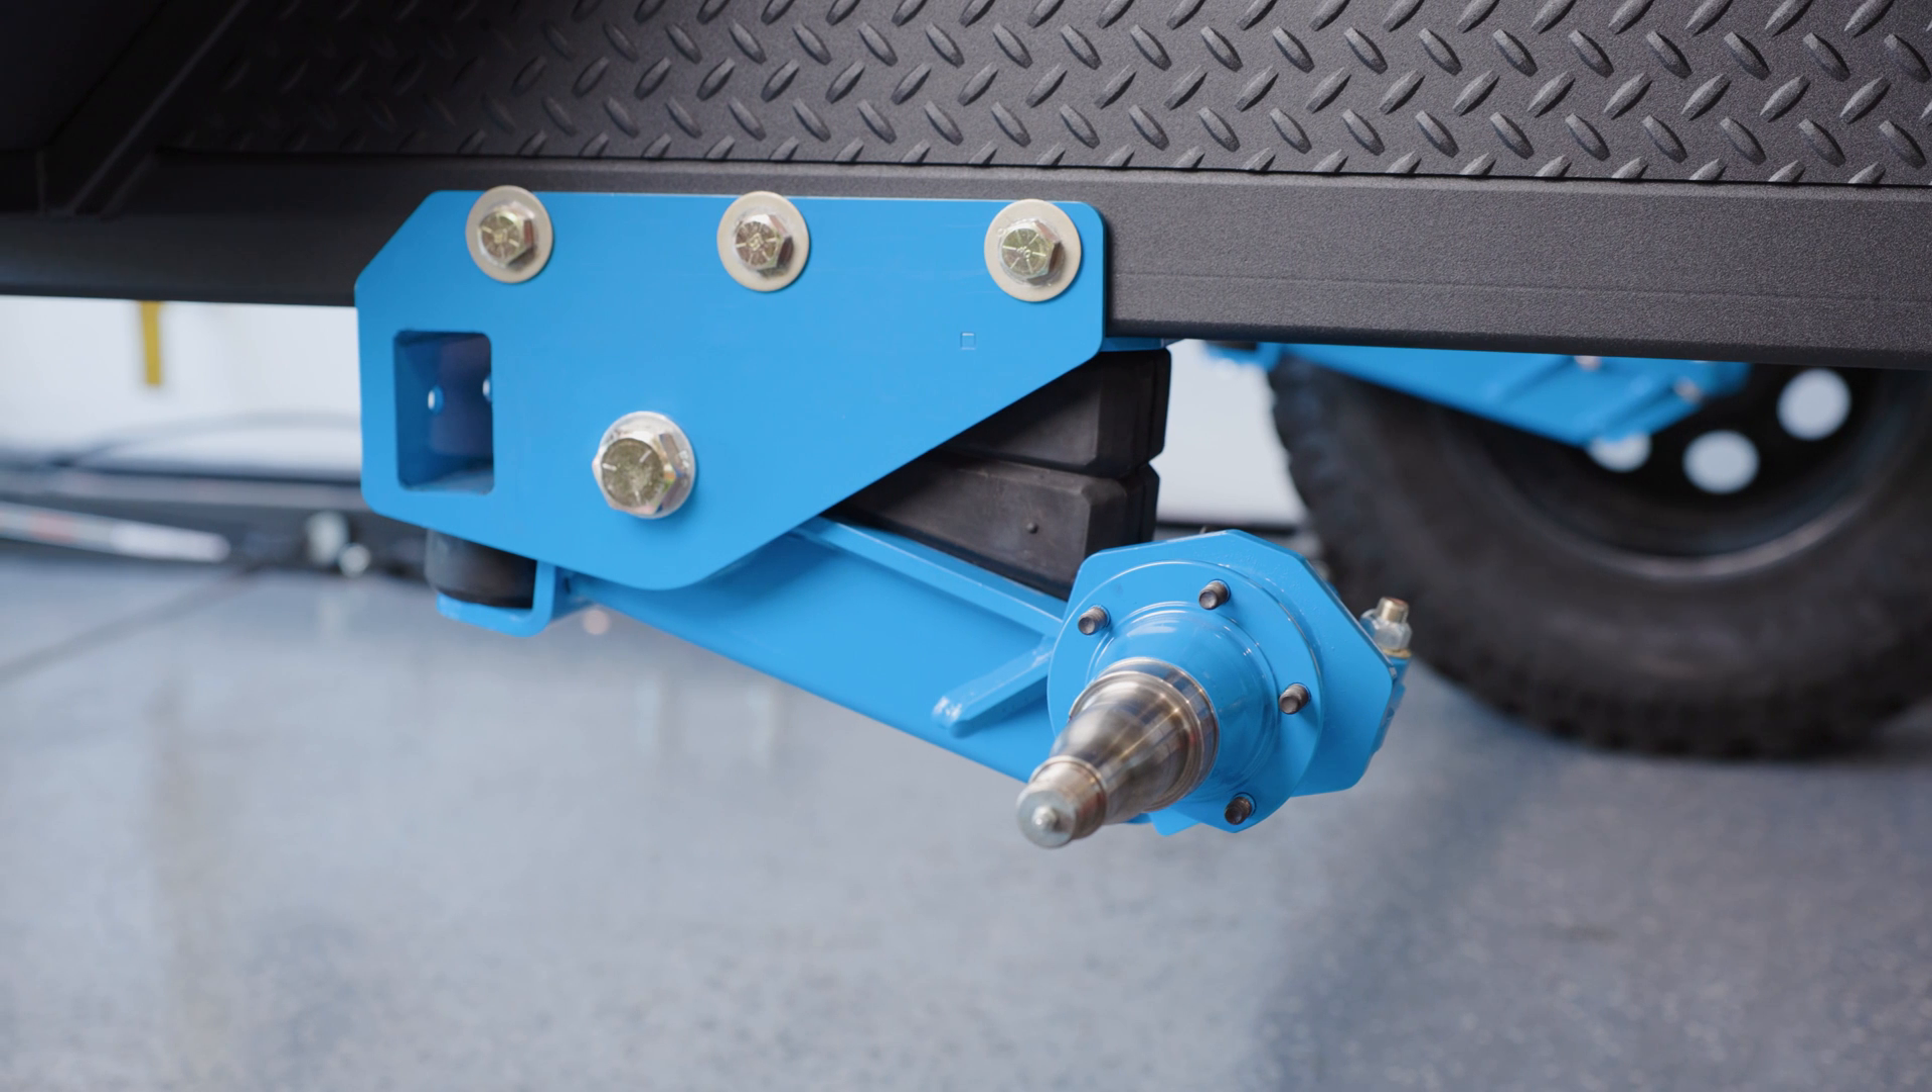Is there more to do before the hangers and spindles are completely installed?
No.